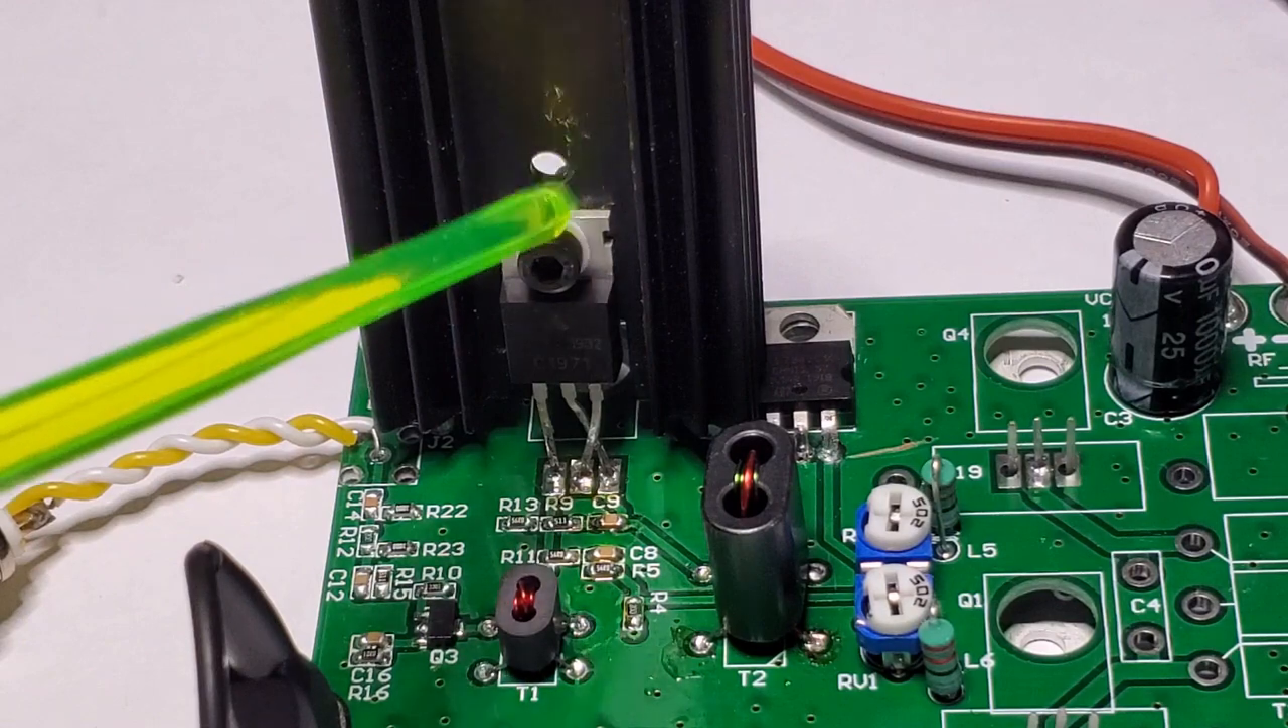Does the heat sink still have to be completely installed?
No.